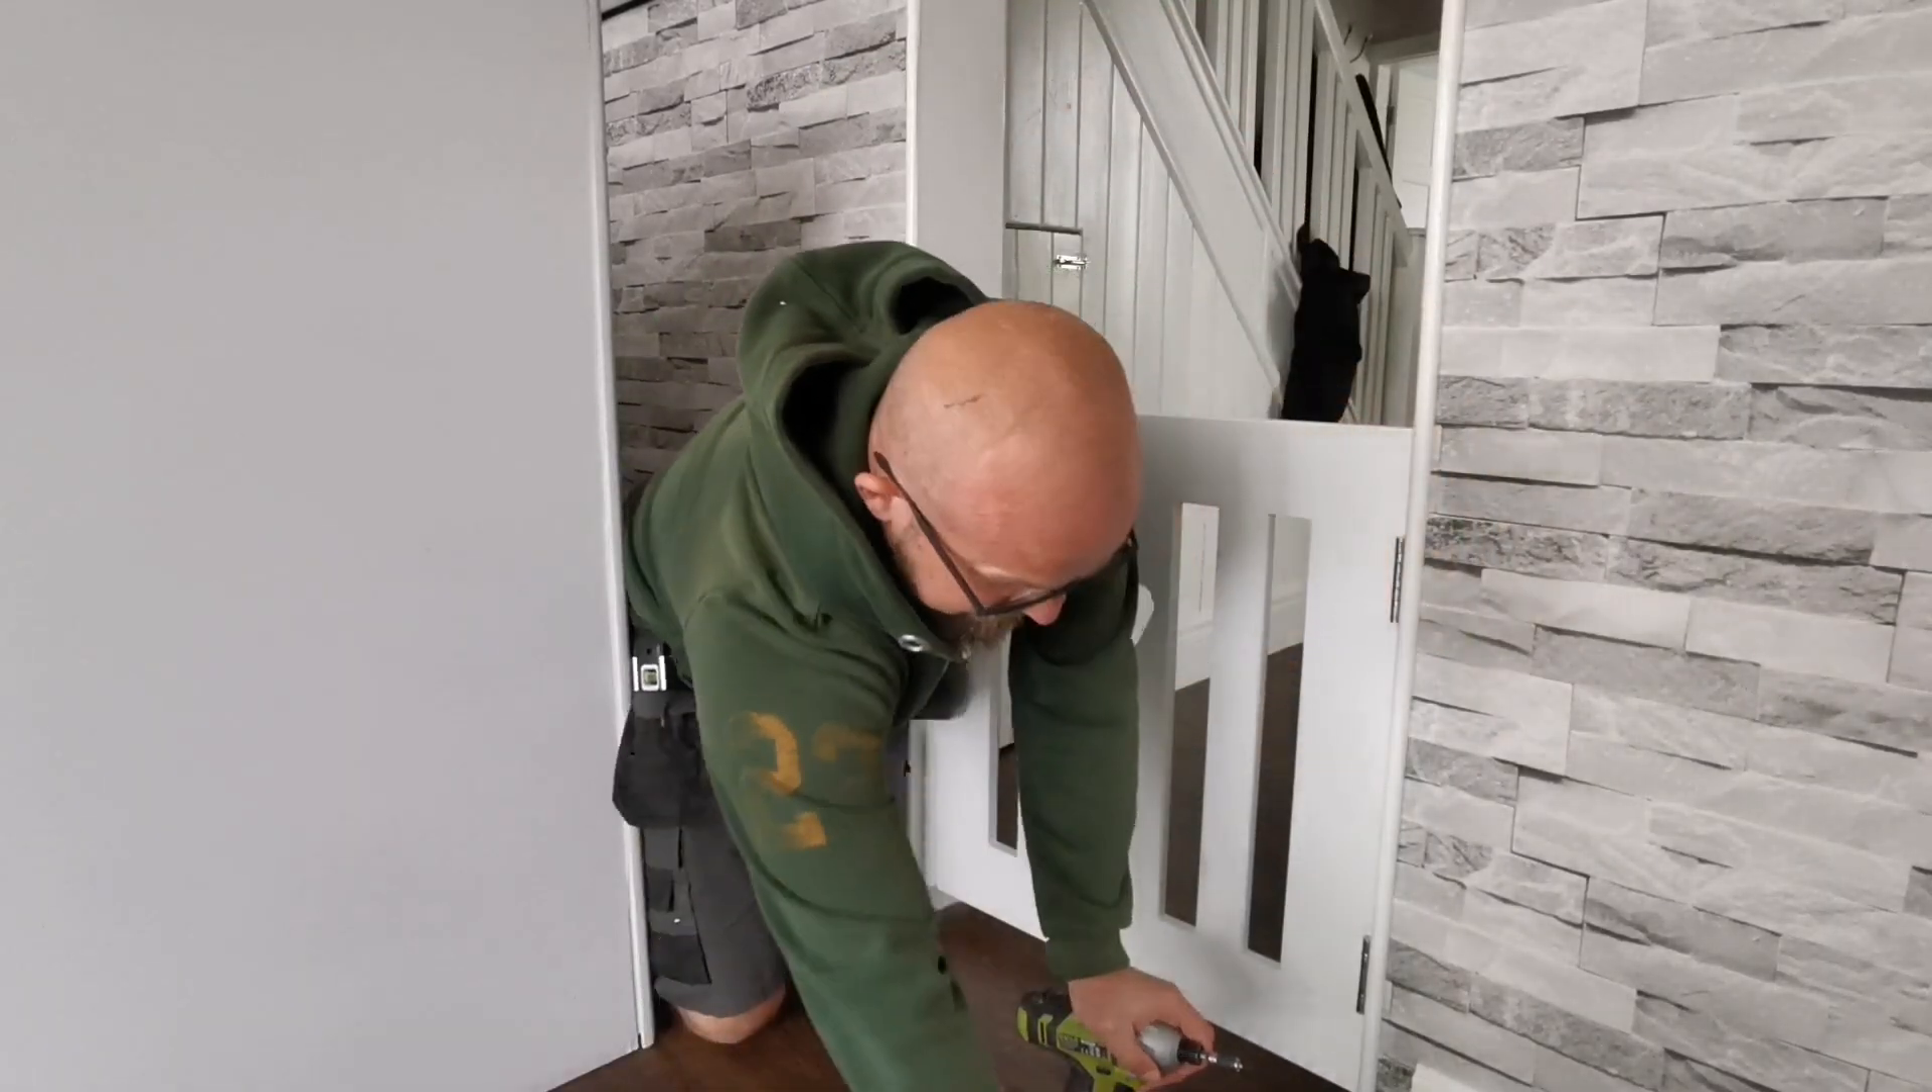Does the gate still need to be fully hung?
No.